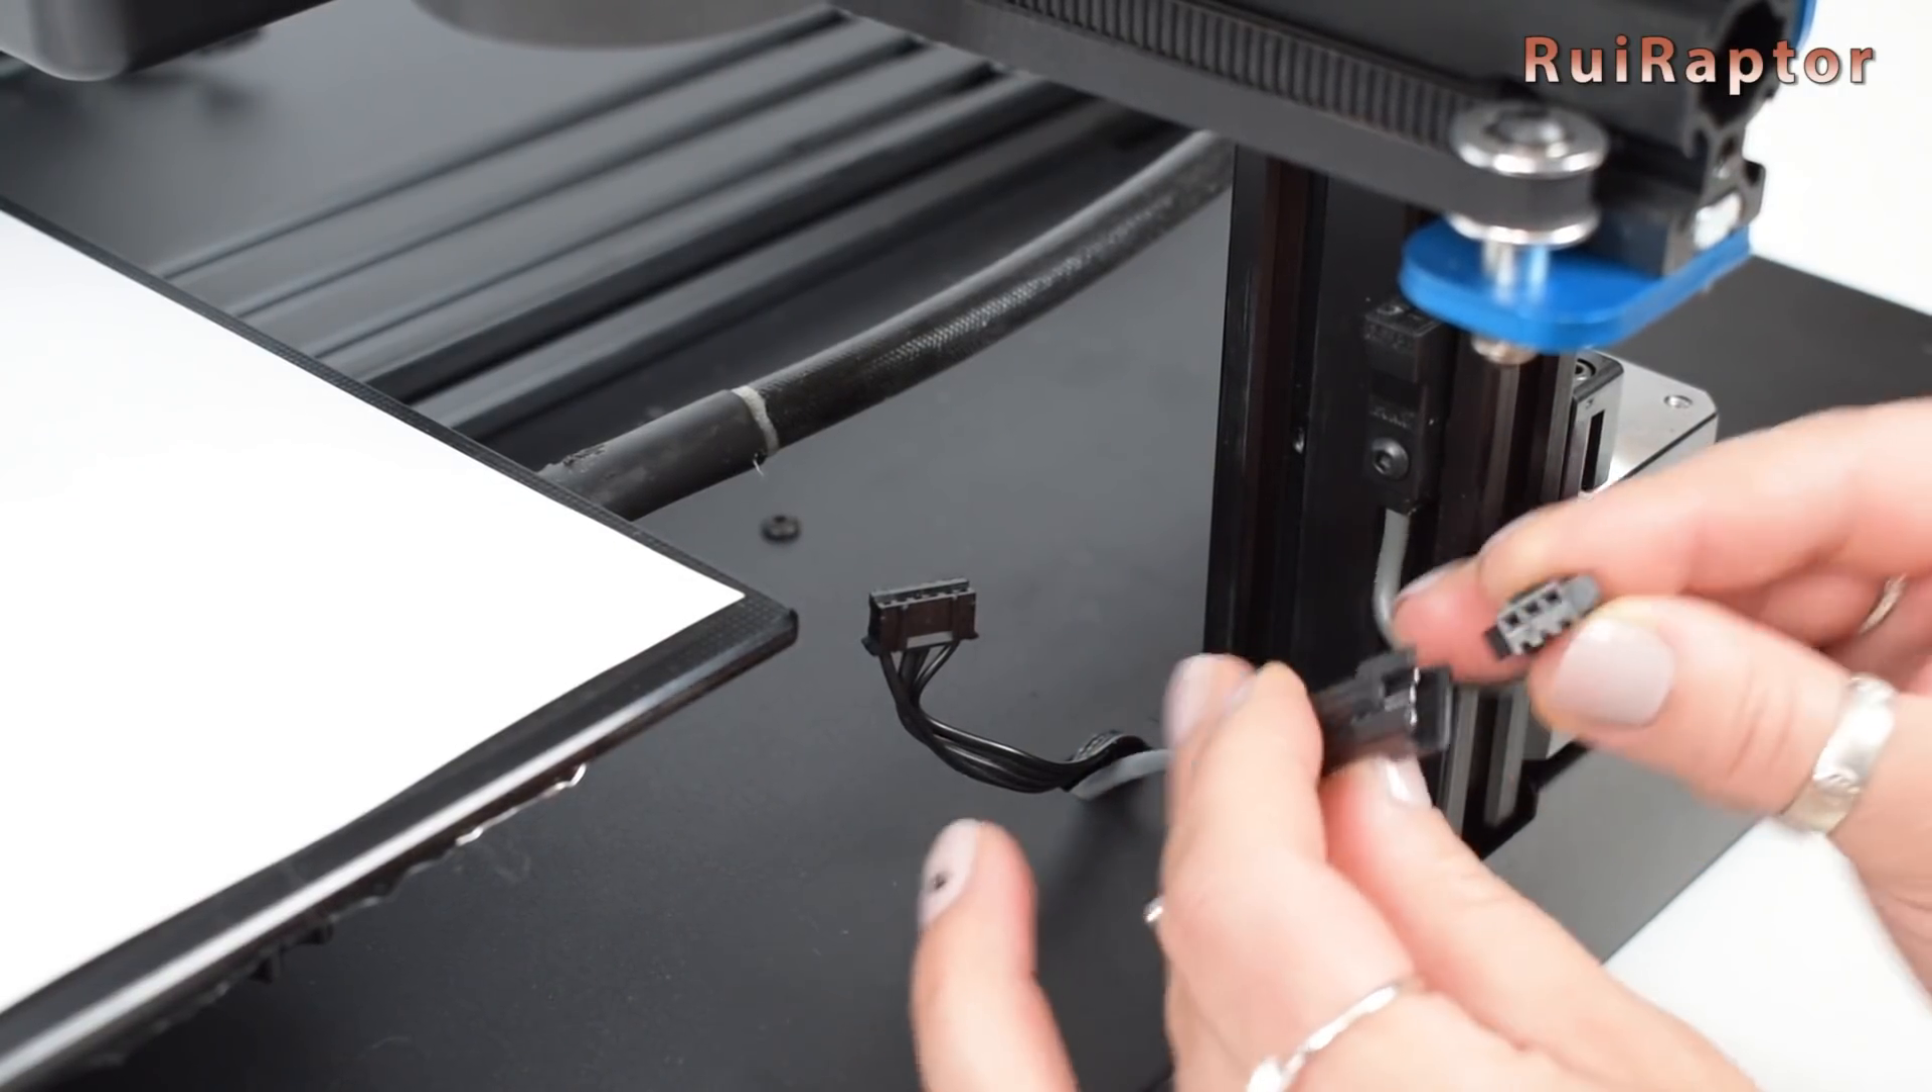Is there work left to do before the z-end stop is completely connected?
Yes.